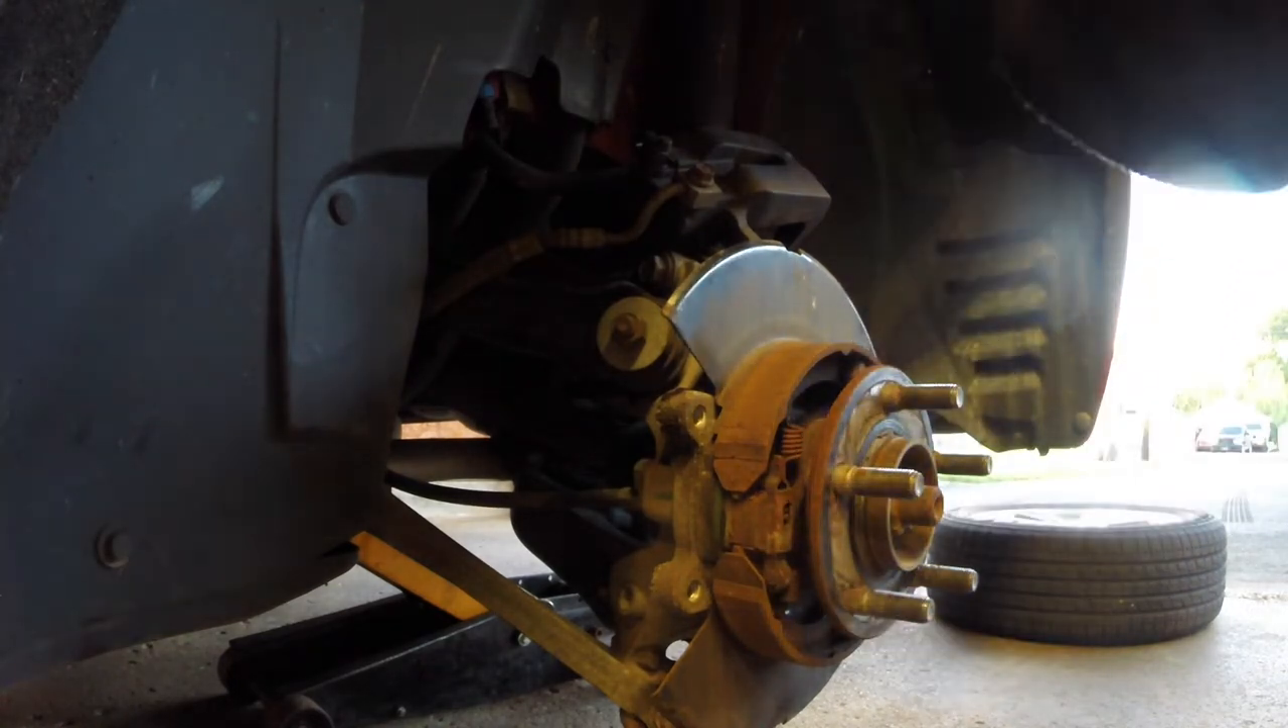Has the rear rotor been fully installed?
No.